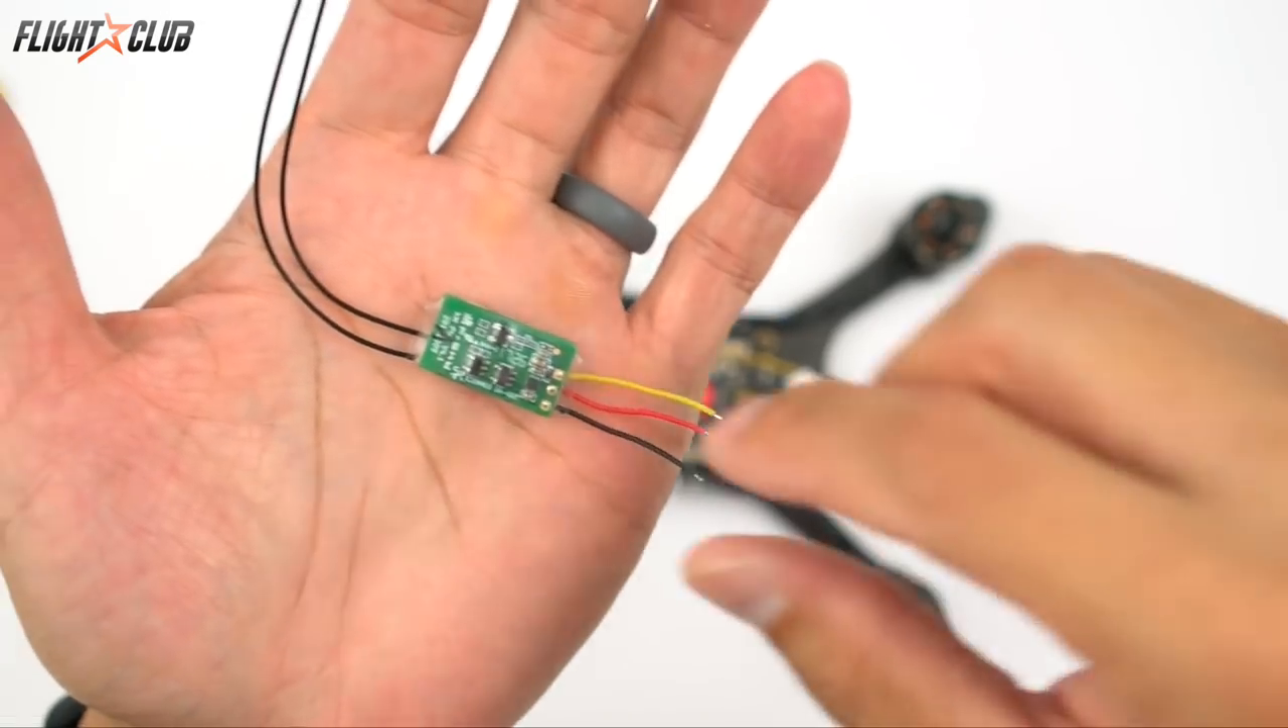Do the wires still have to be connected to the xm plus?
No.